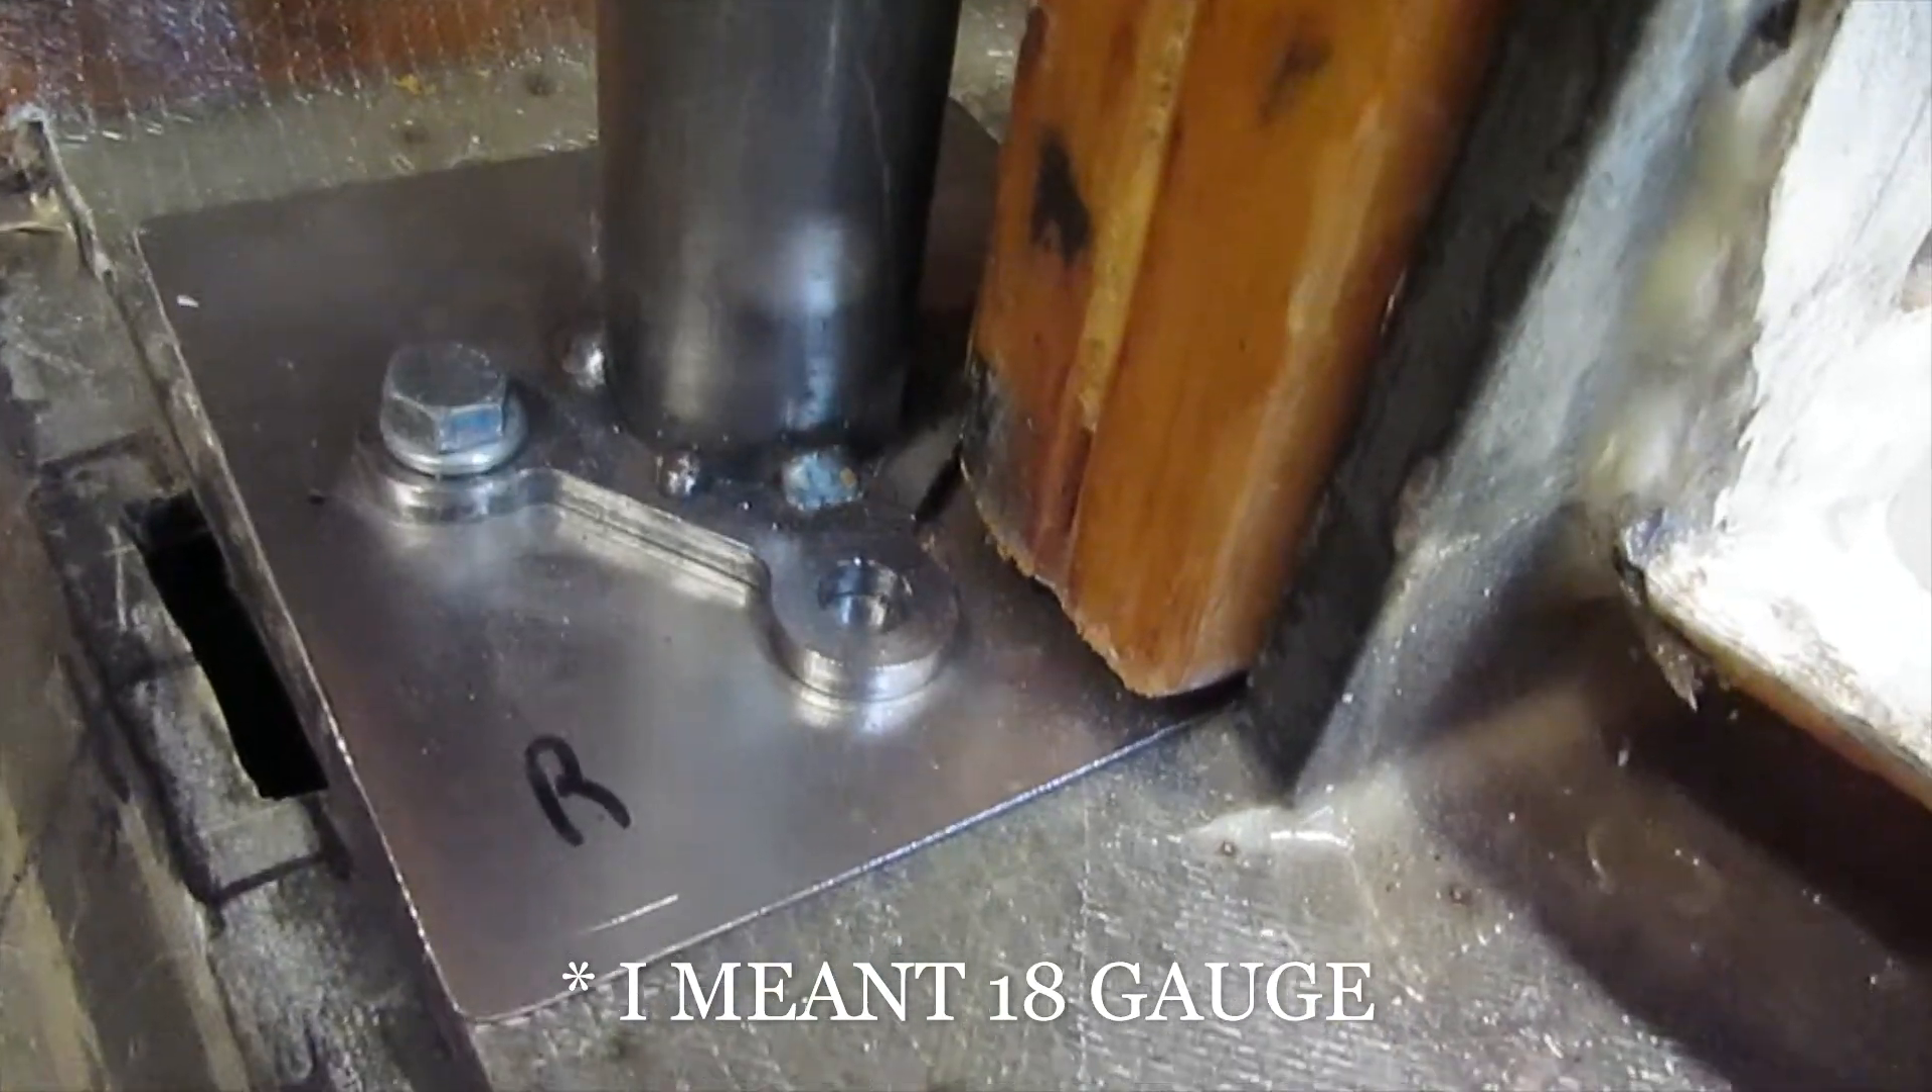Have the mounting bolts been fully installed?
No.